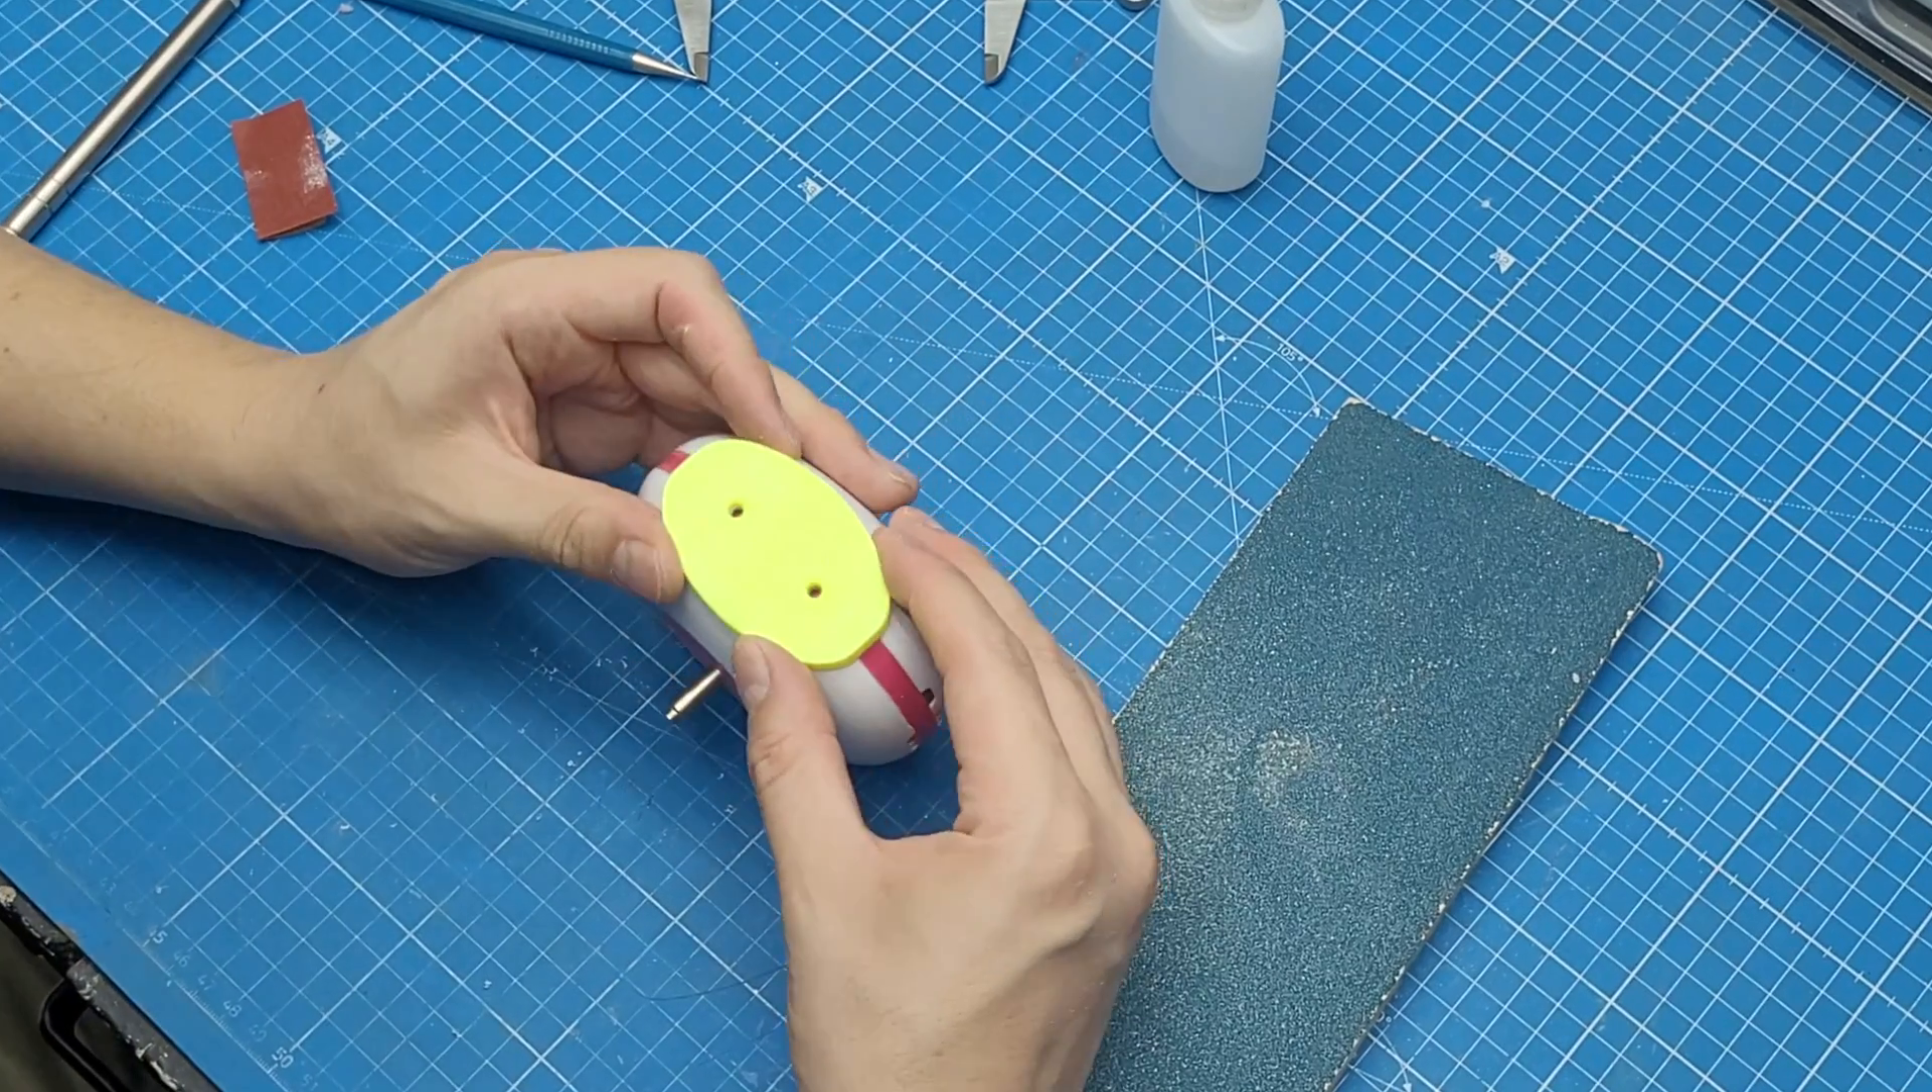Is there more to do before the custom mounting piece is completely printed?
No.